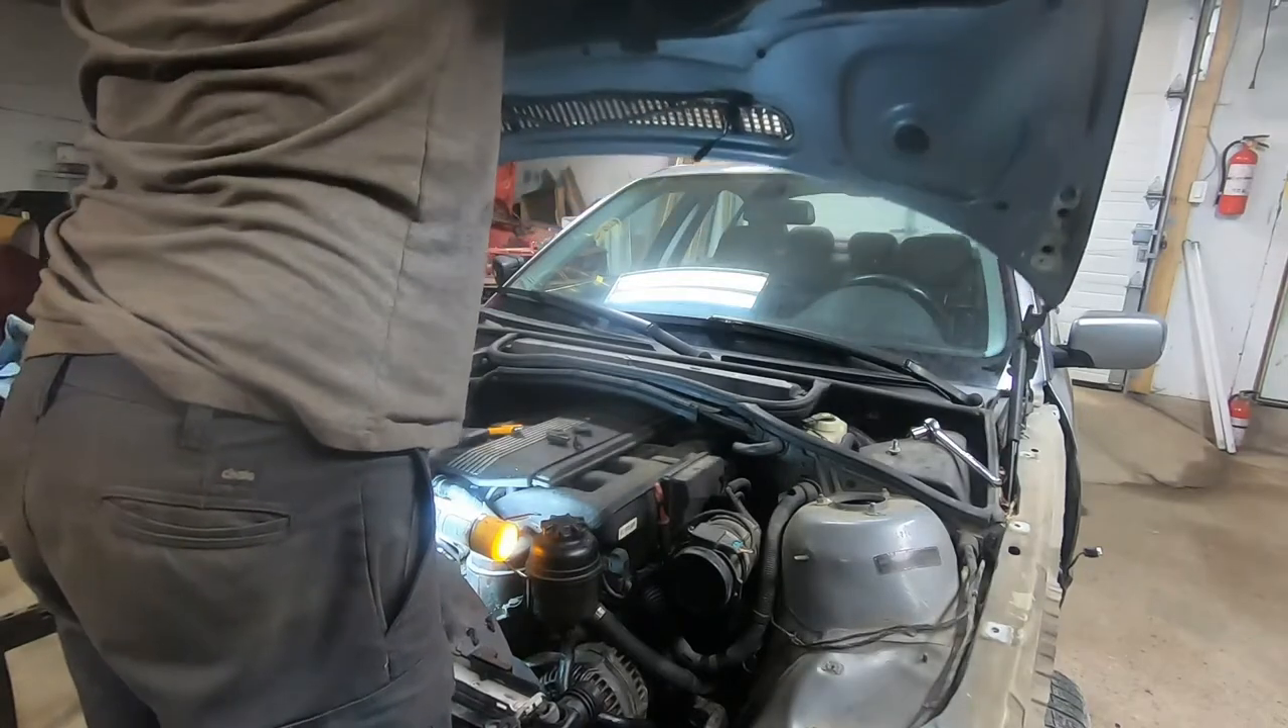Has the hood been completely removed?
No.